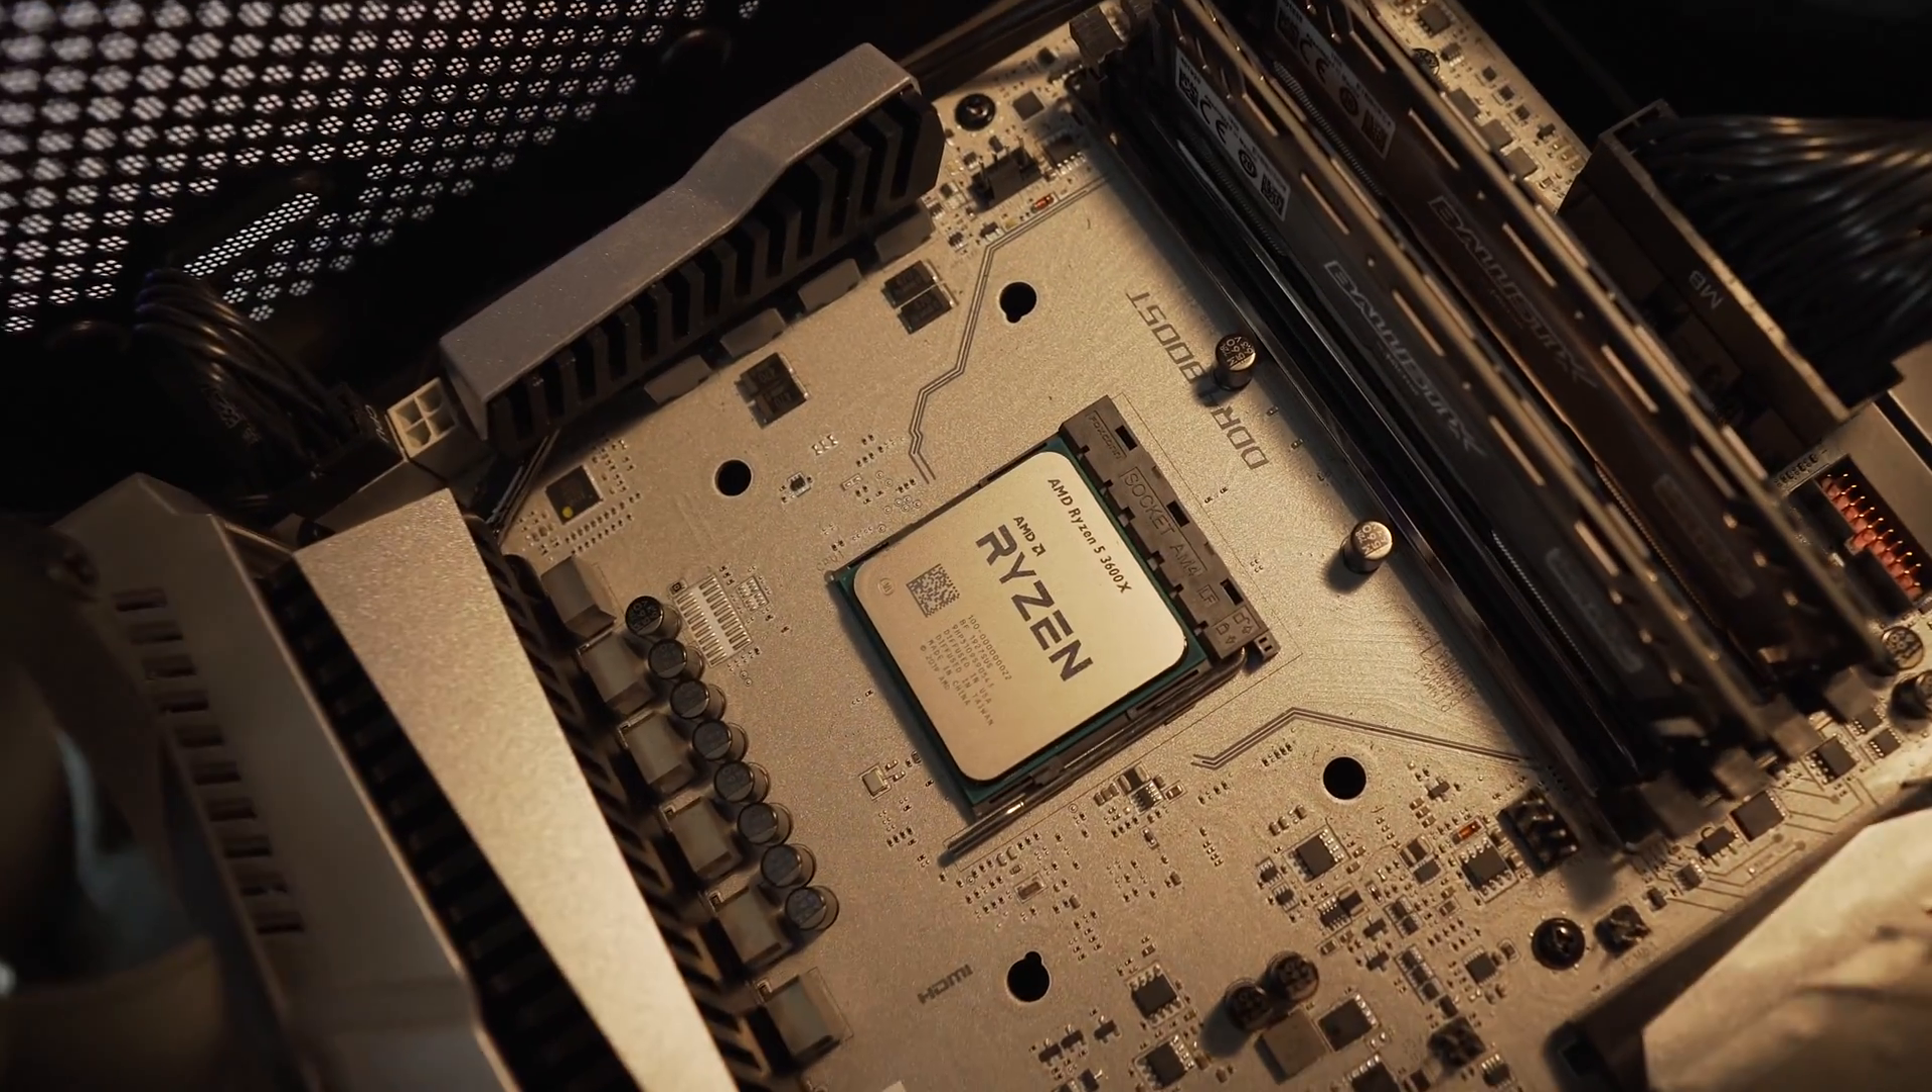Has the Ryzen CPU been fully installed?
Yes.